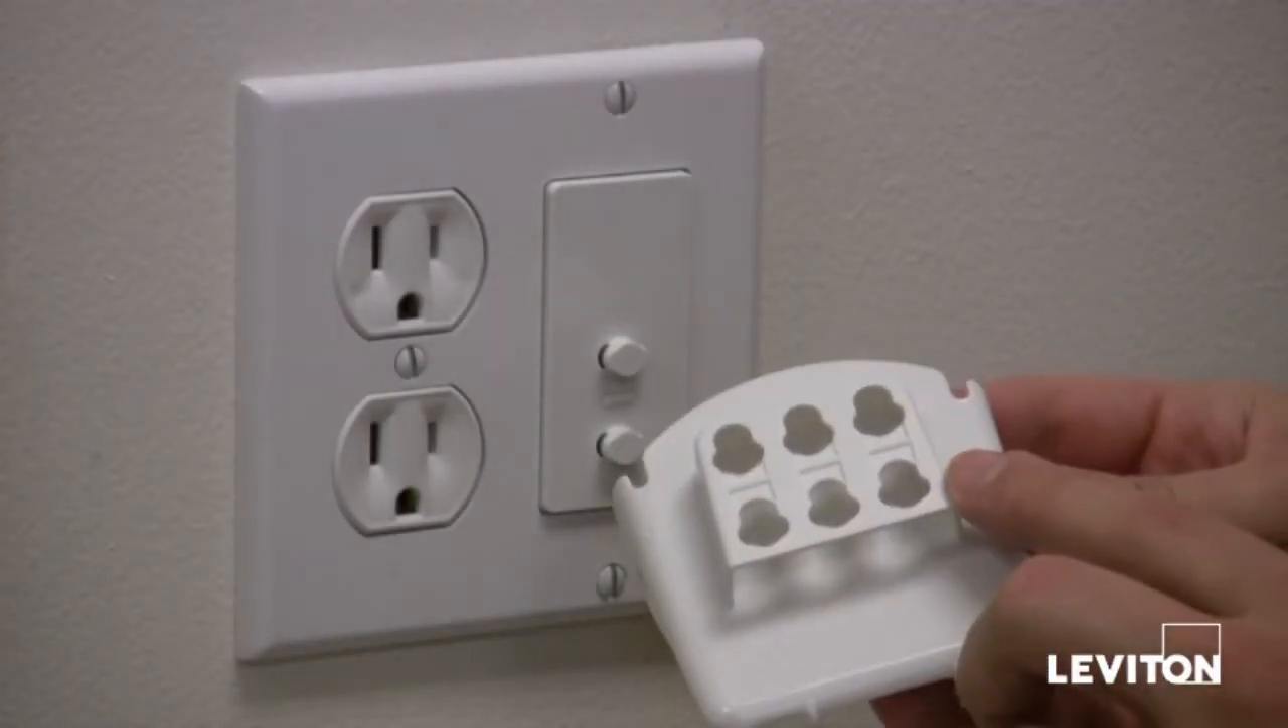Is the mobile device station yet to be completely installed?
Yes.